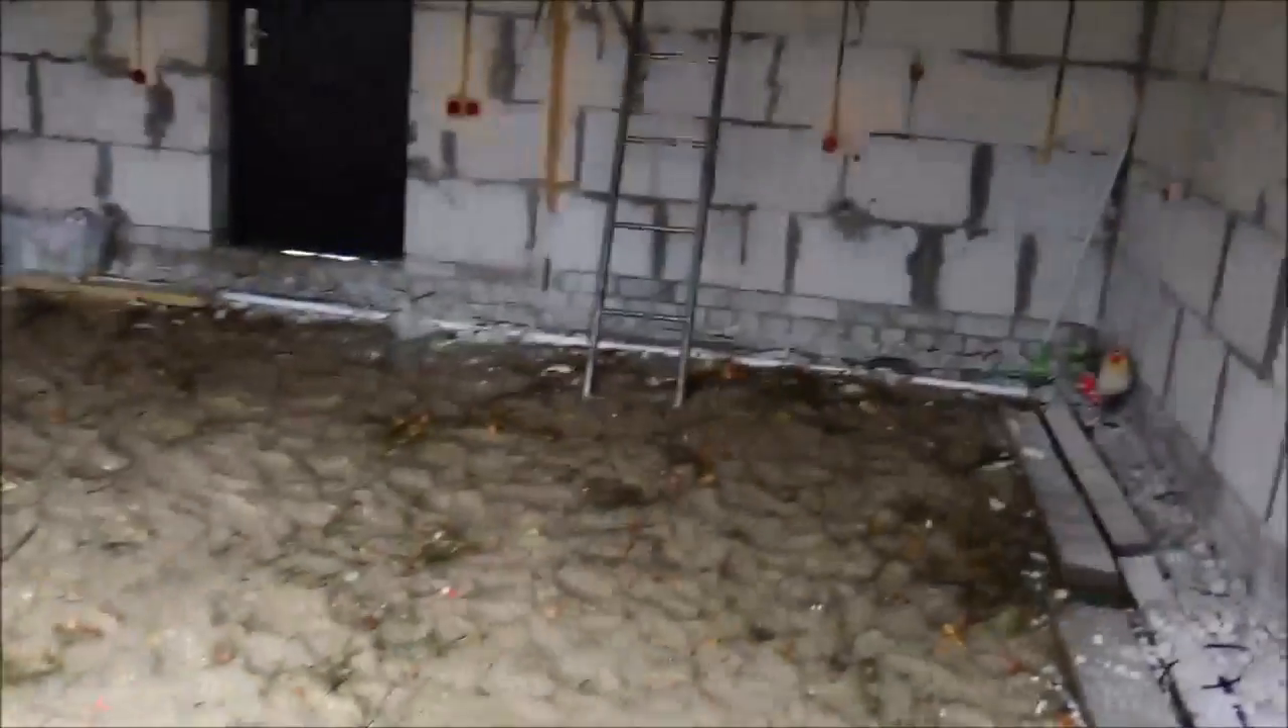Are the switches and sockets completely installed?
No.